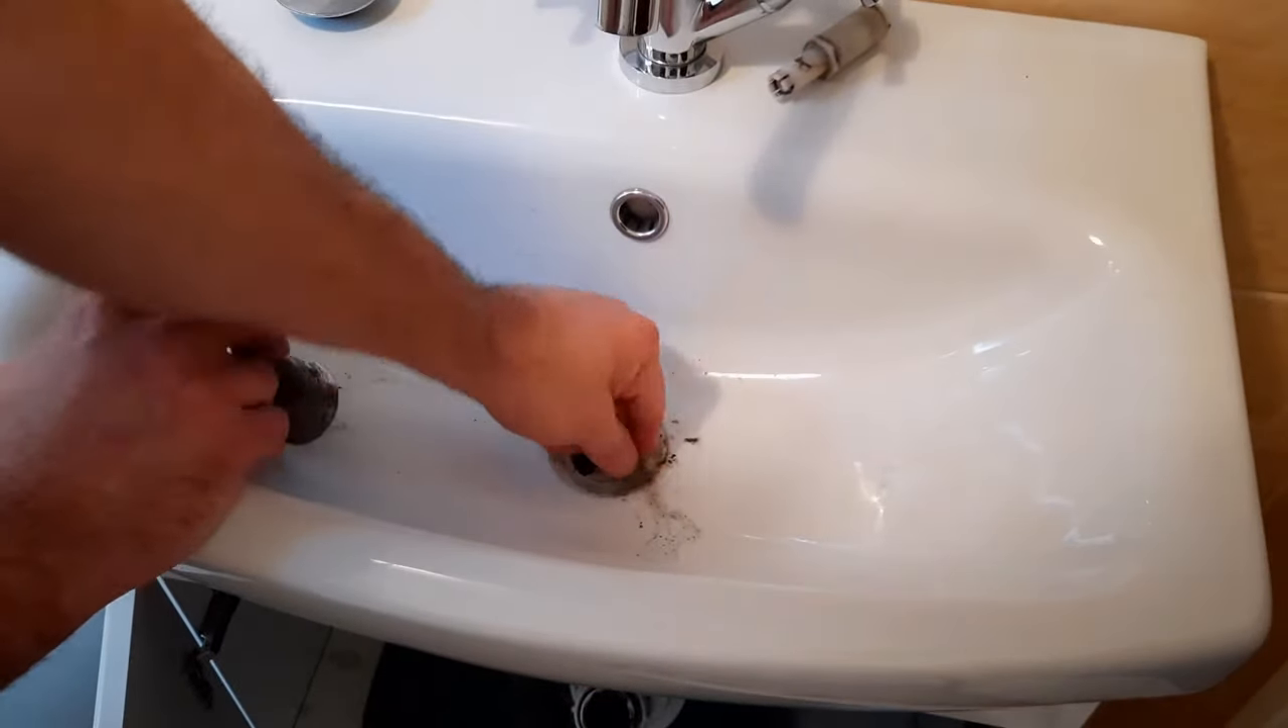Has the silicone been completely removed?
No.